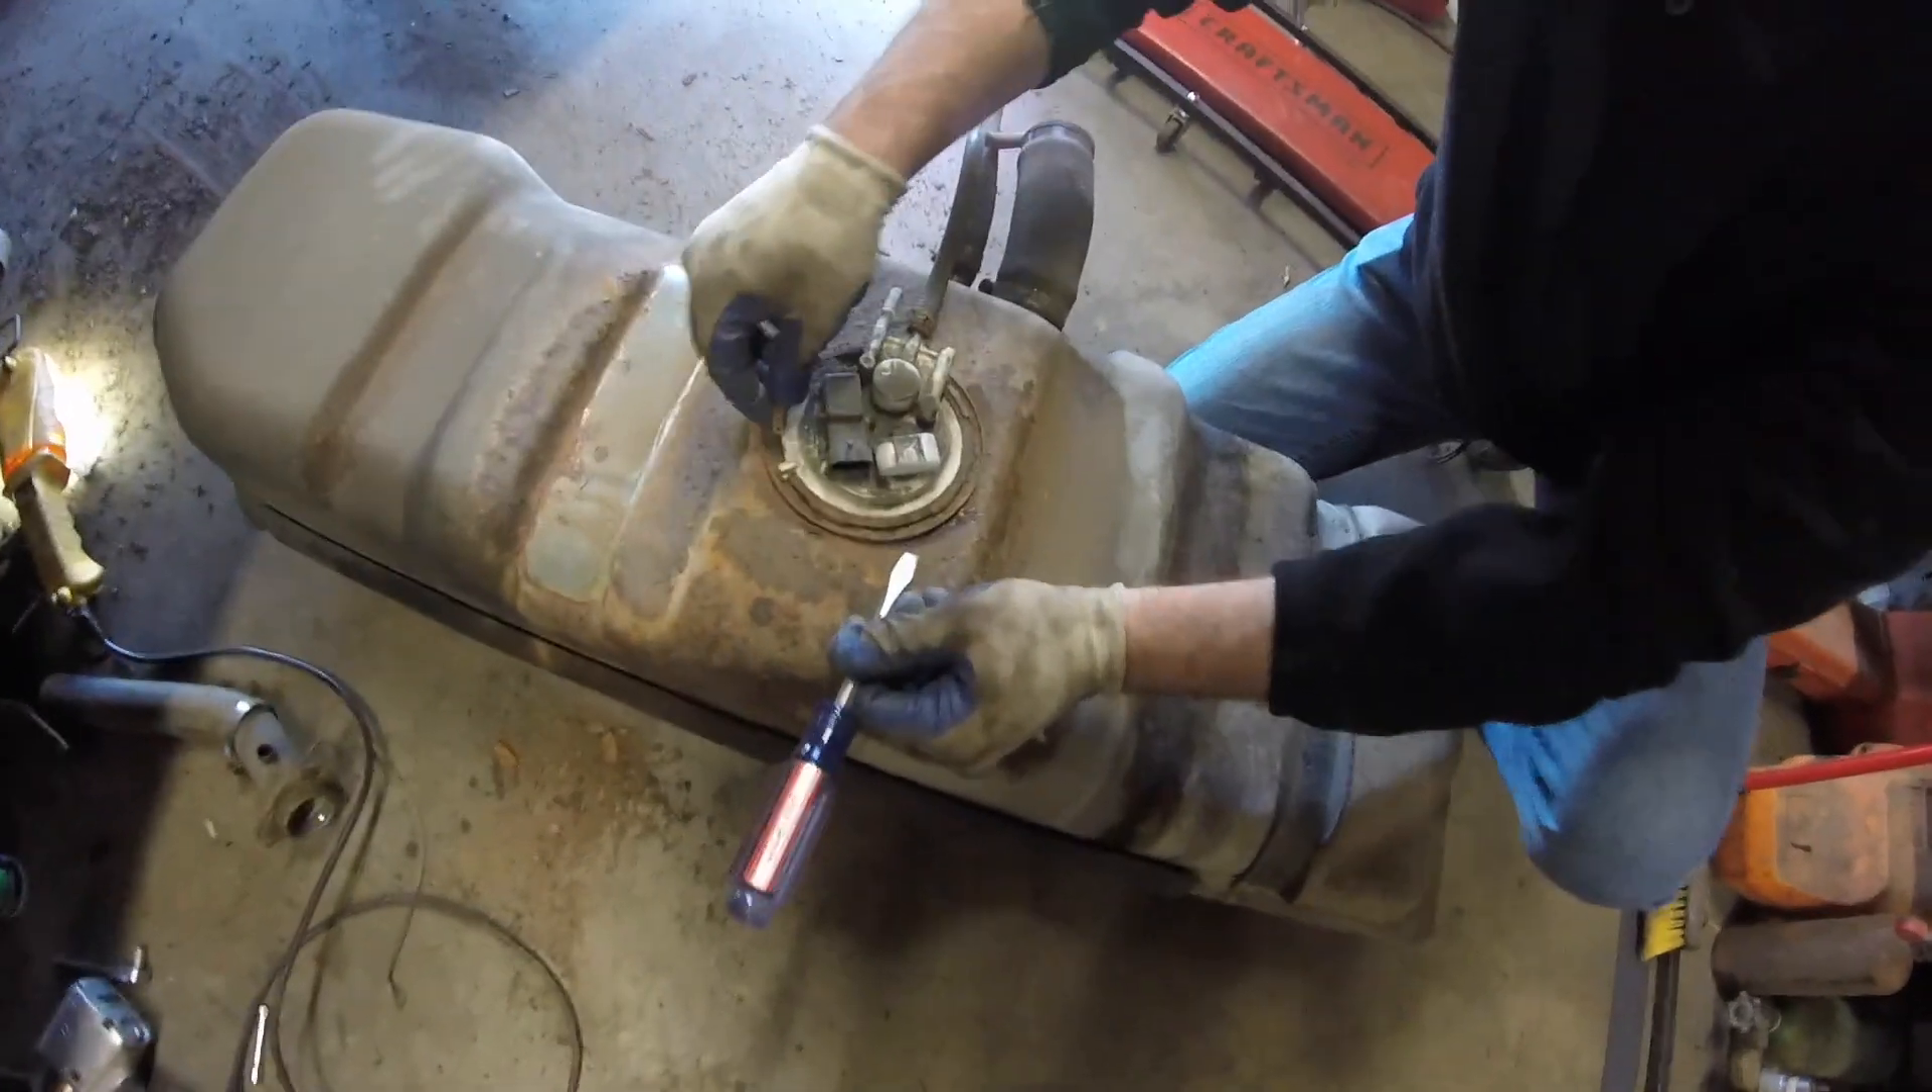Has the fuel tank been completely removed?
Yes.